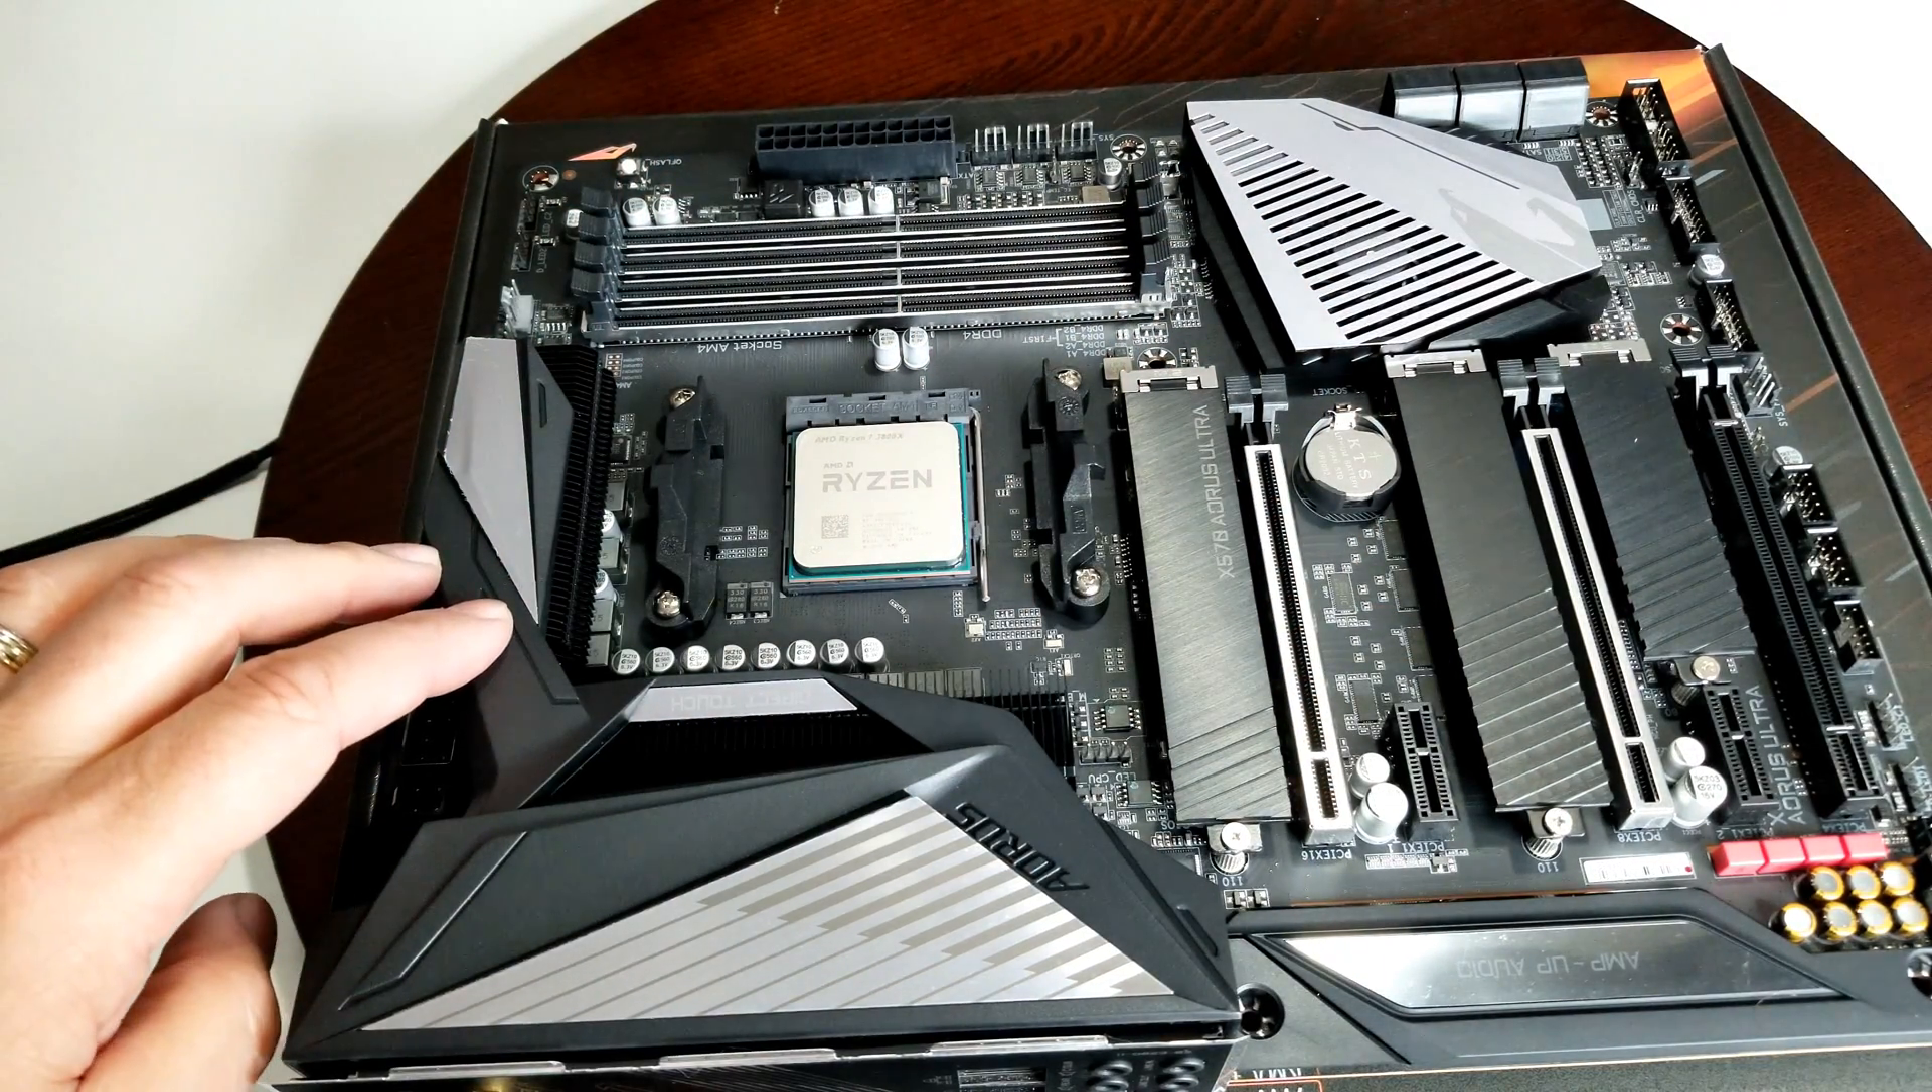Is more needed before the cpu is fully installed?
No.